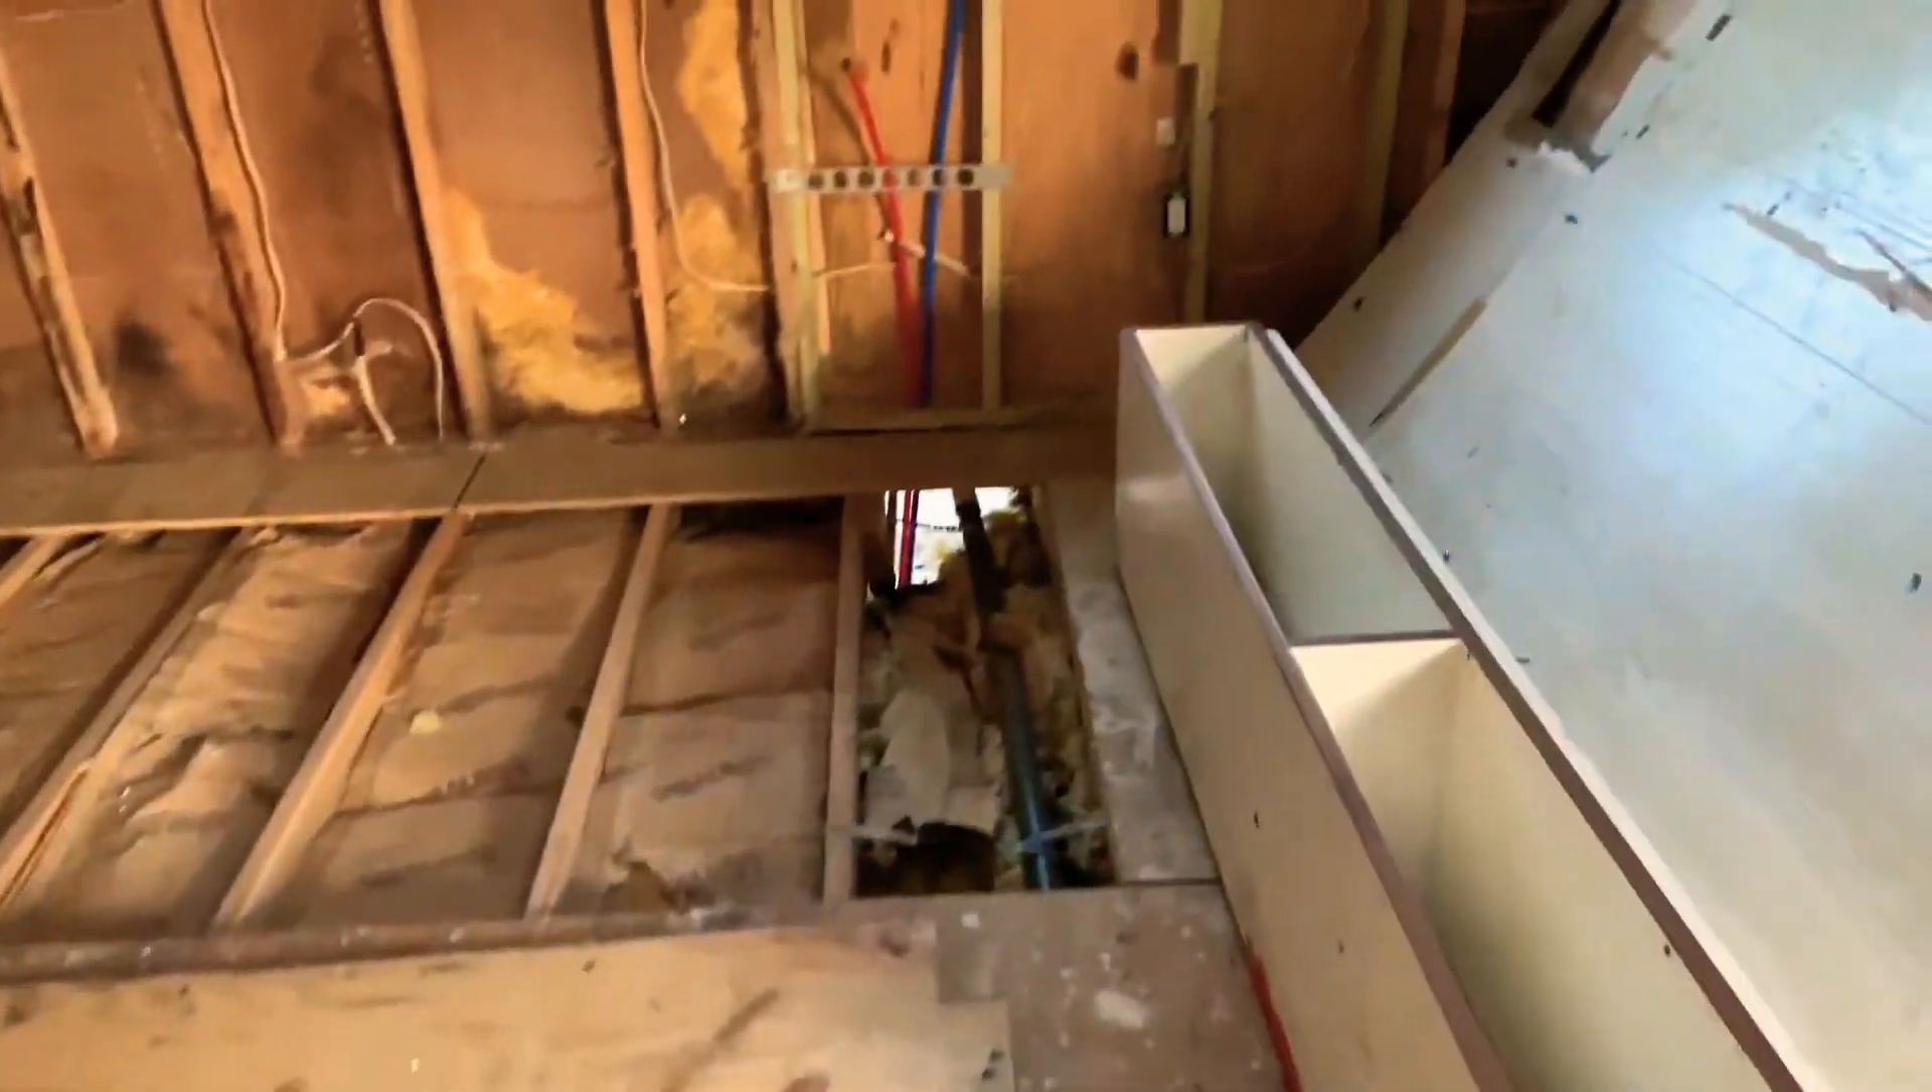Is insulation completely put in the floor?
No.